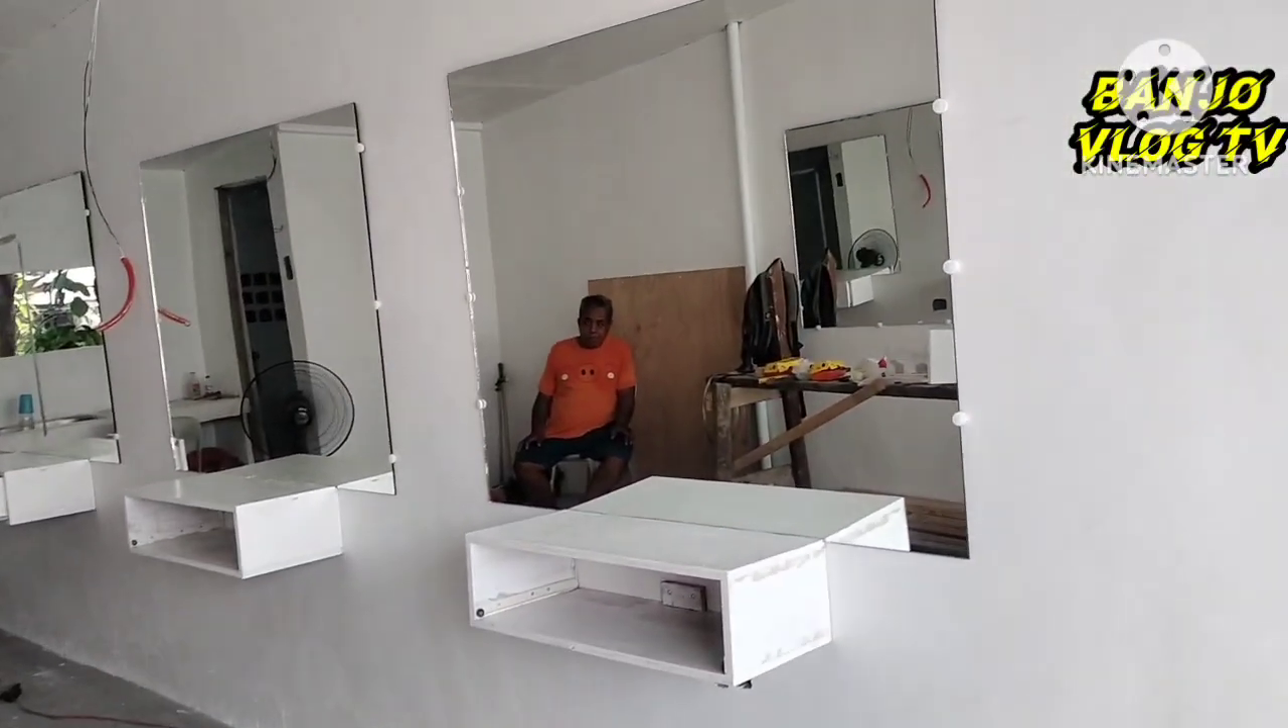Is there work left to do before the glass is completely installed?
No.